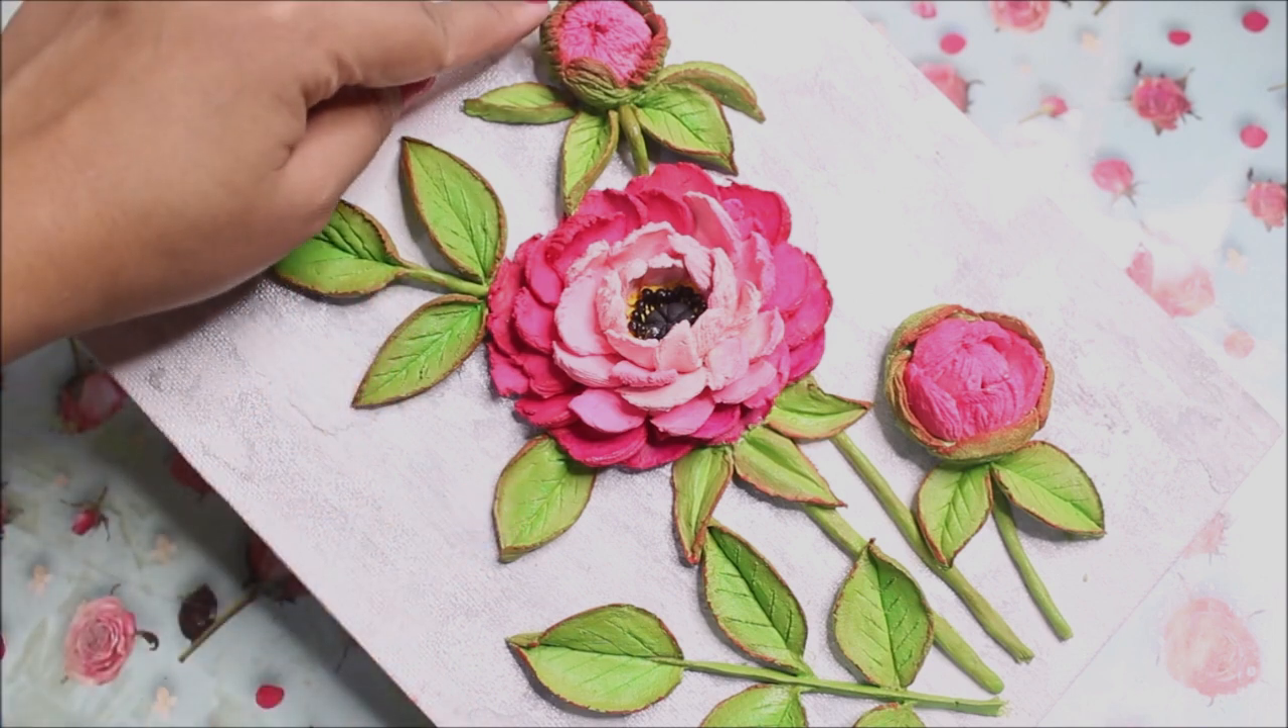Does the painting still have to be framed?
Yes.